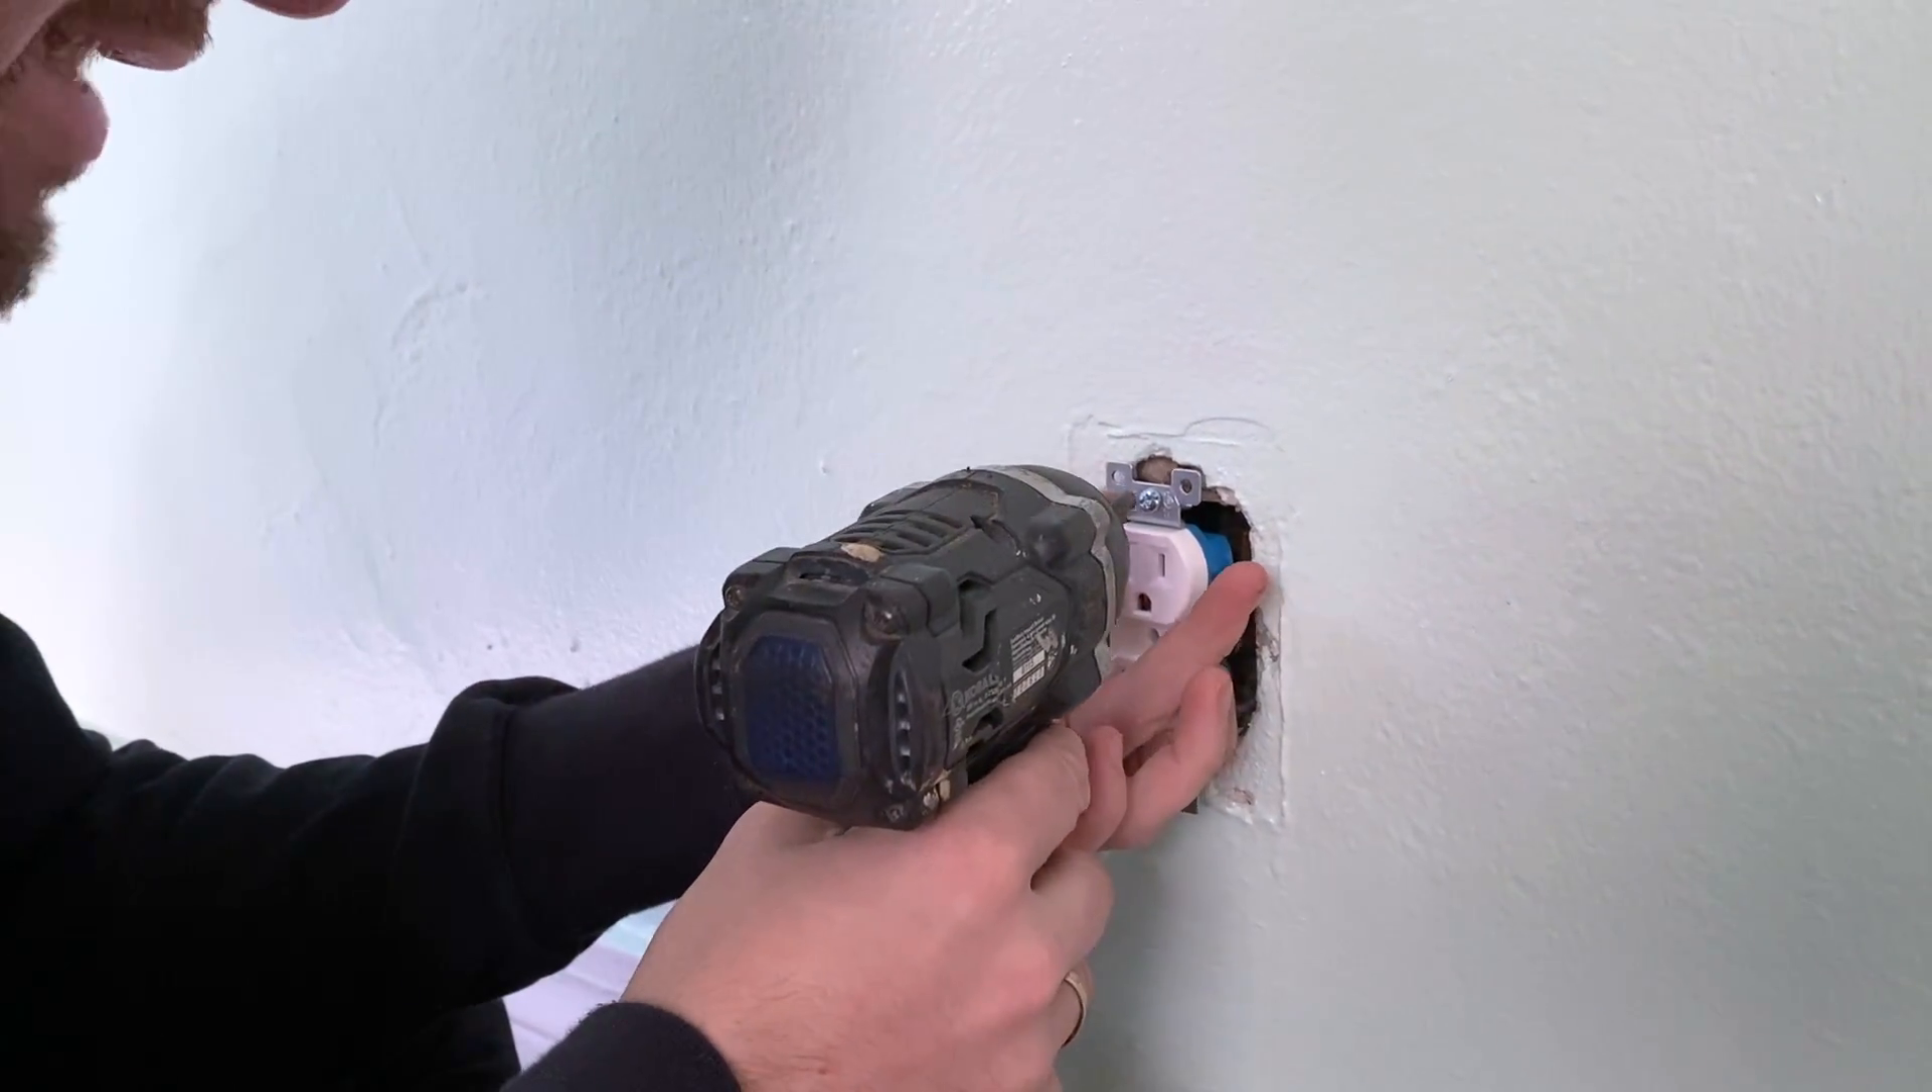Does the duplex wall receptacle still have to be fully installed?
Yes.